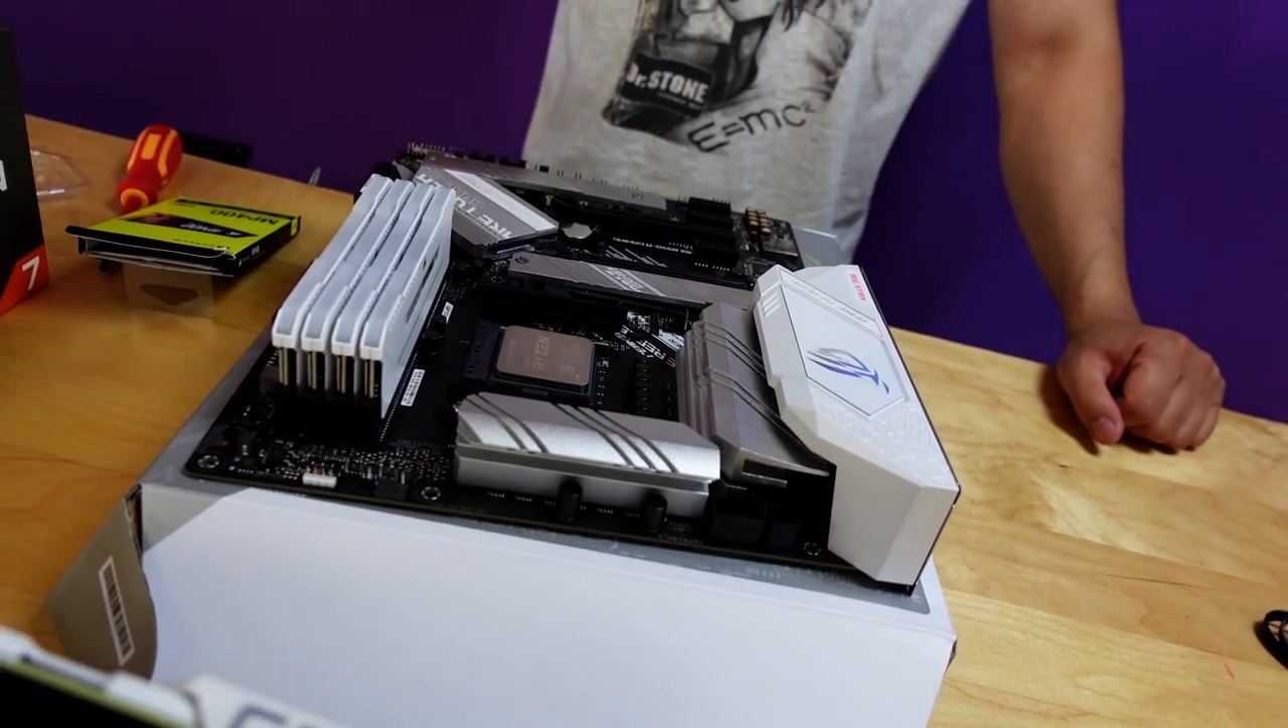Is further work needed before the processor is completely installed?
No.